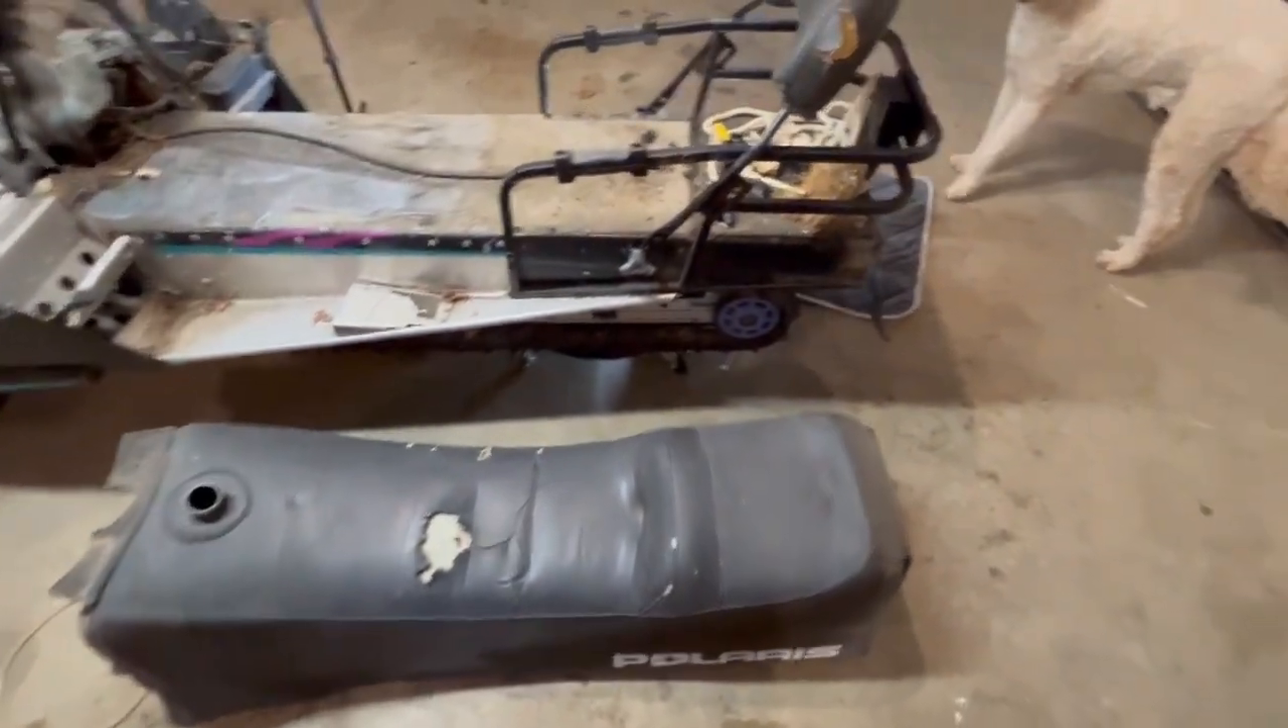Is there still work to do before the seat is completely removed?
No.